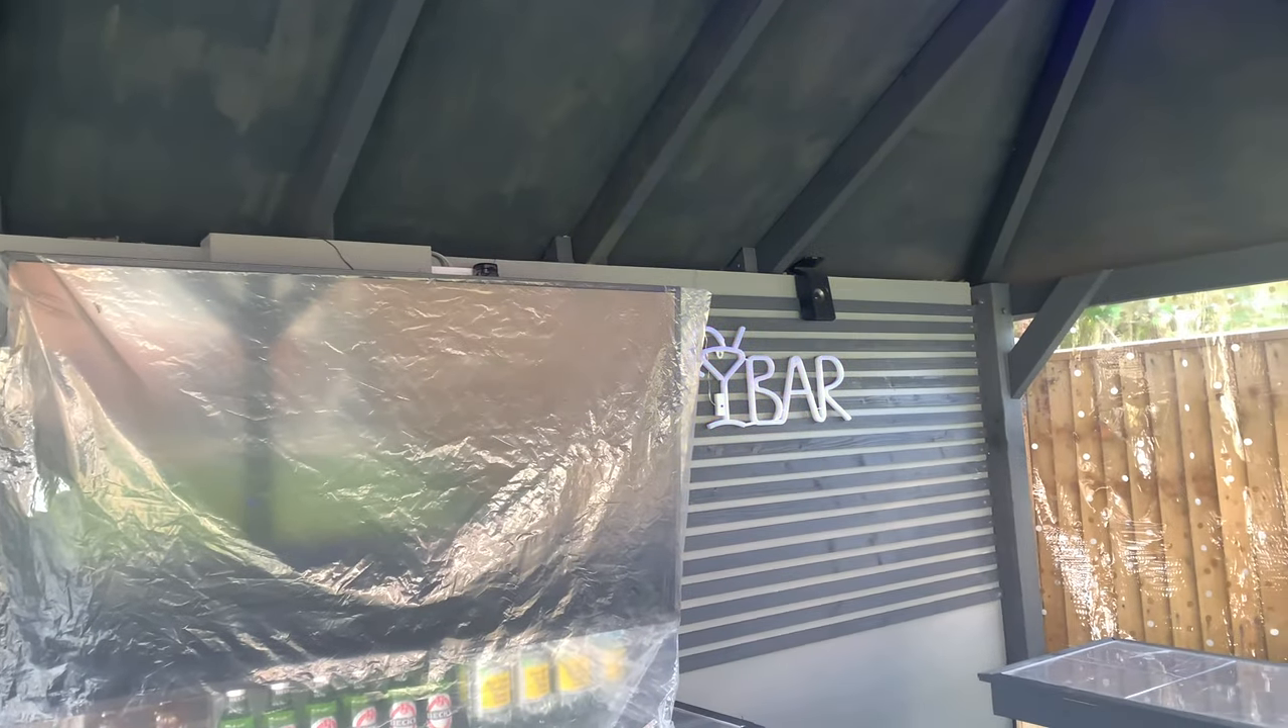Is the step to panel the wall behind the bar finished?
Yes.